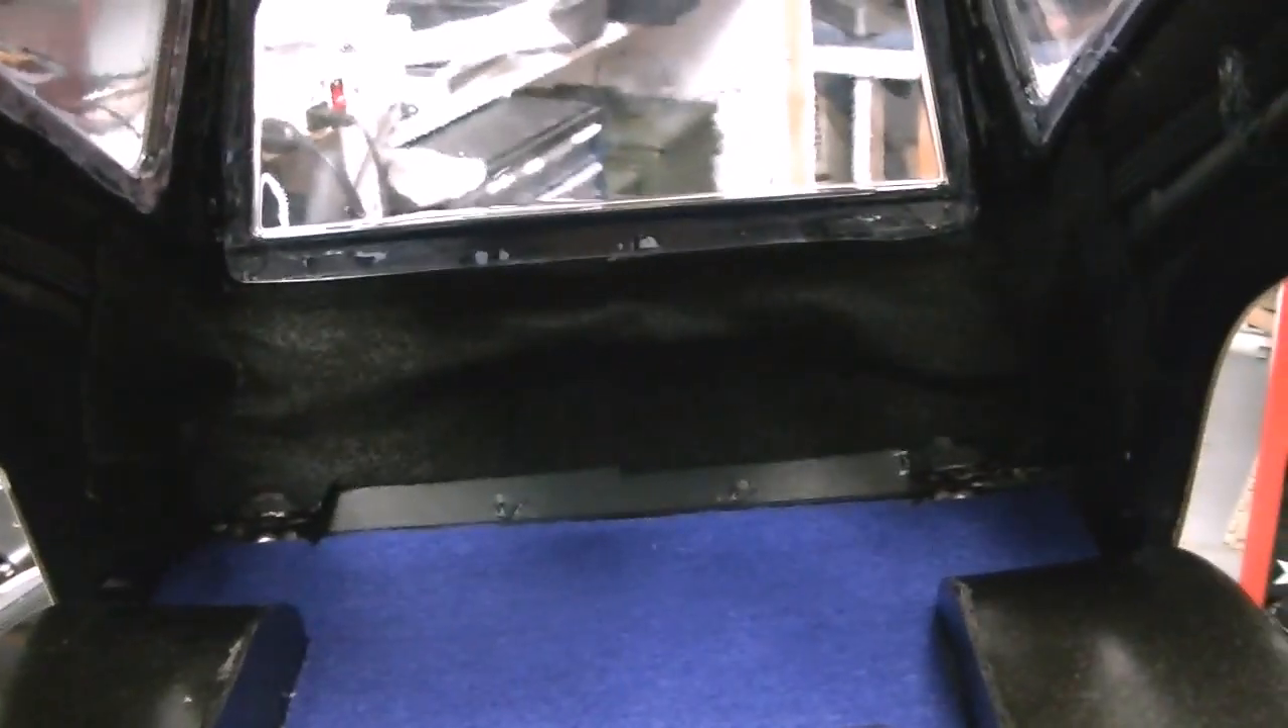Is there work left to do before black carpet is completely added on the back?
No.